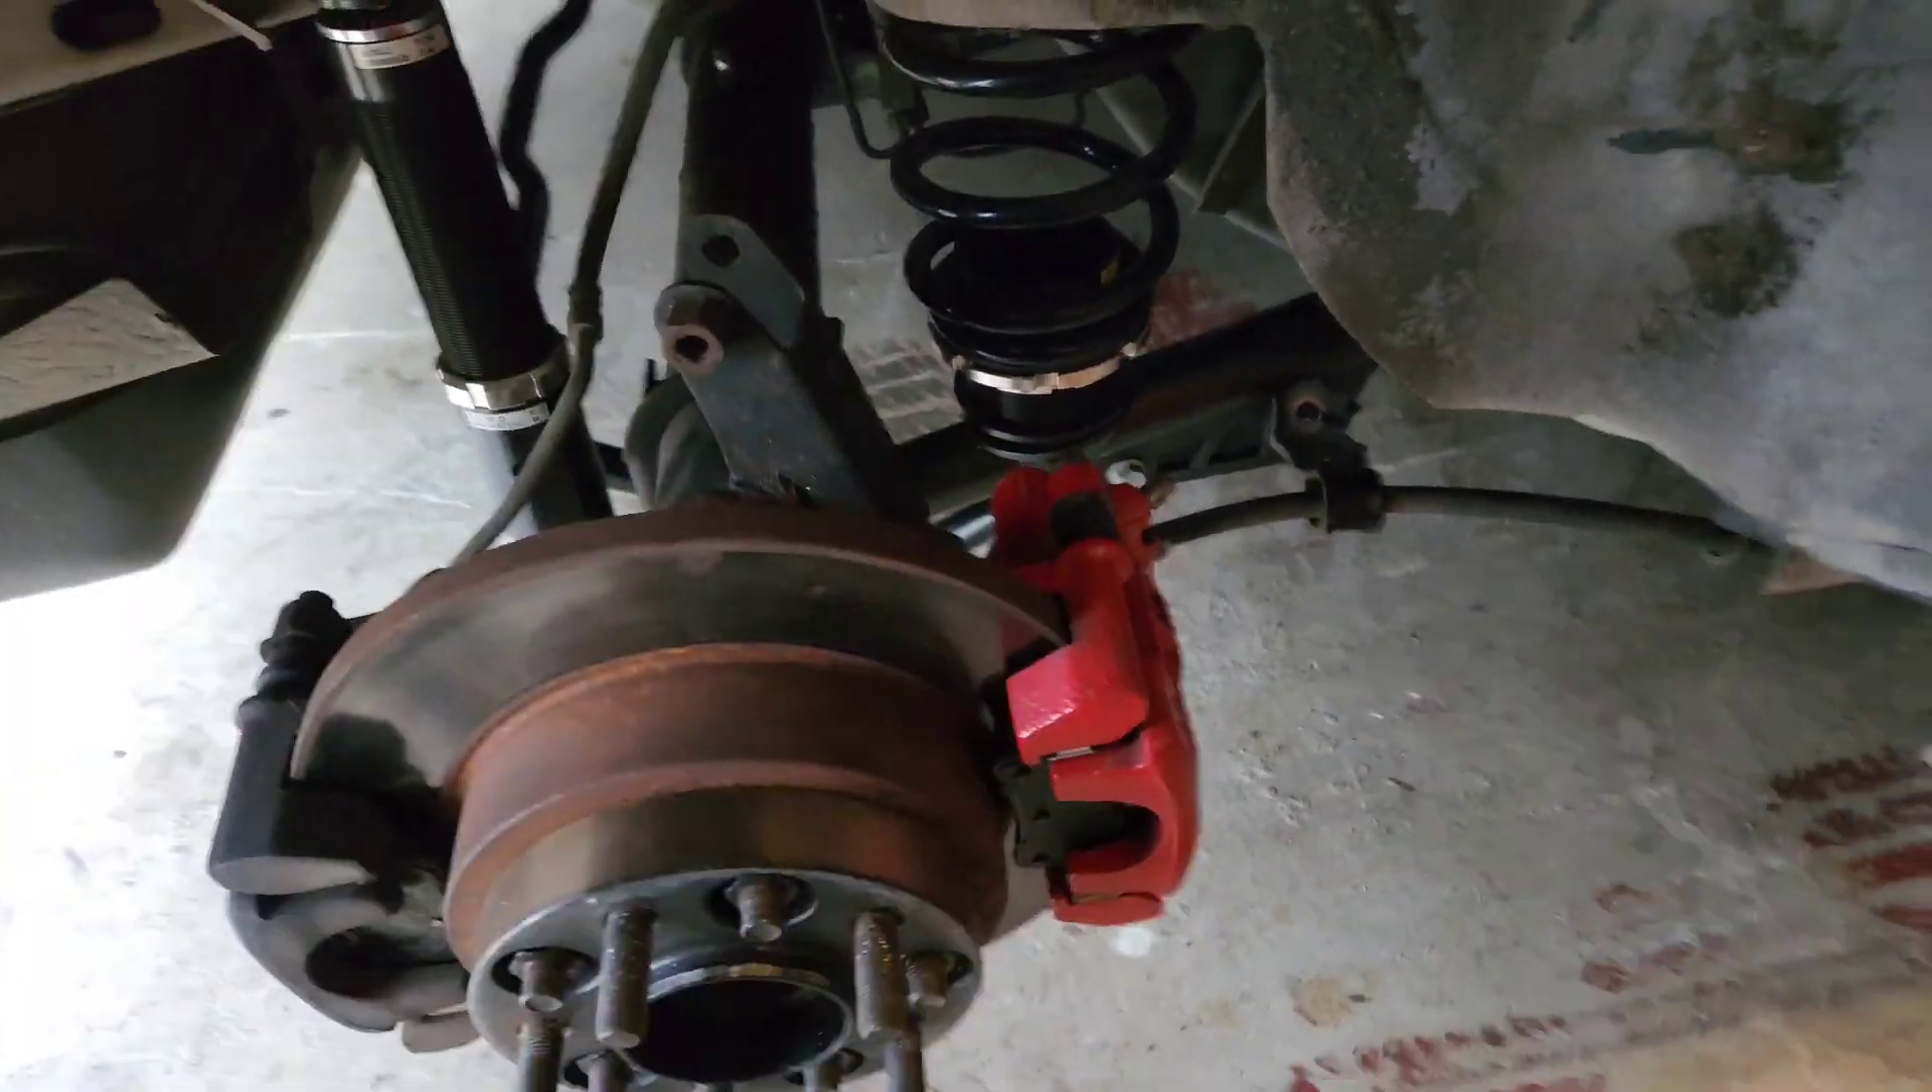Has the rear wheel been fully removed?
Yes.